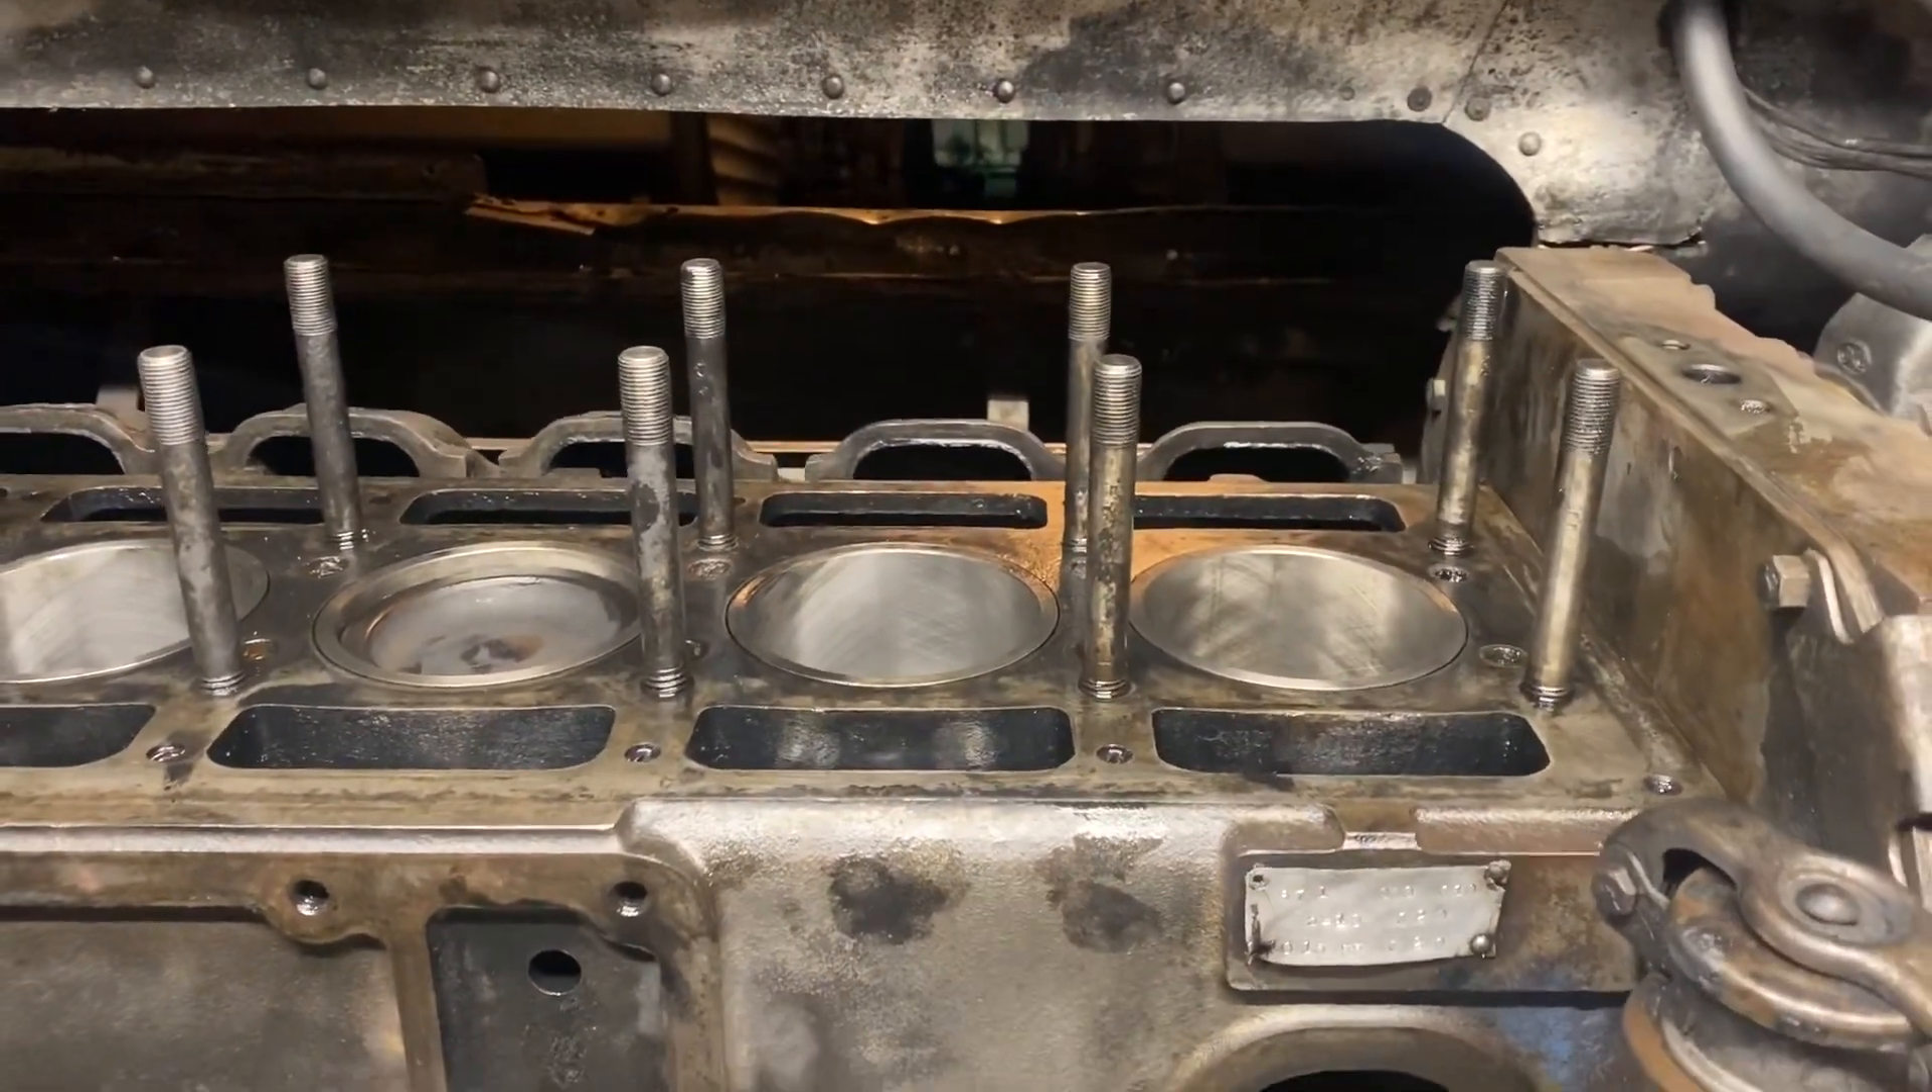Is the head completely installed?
No.